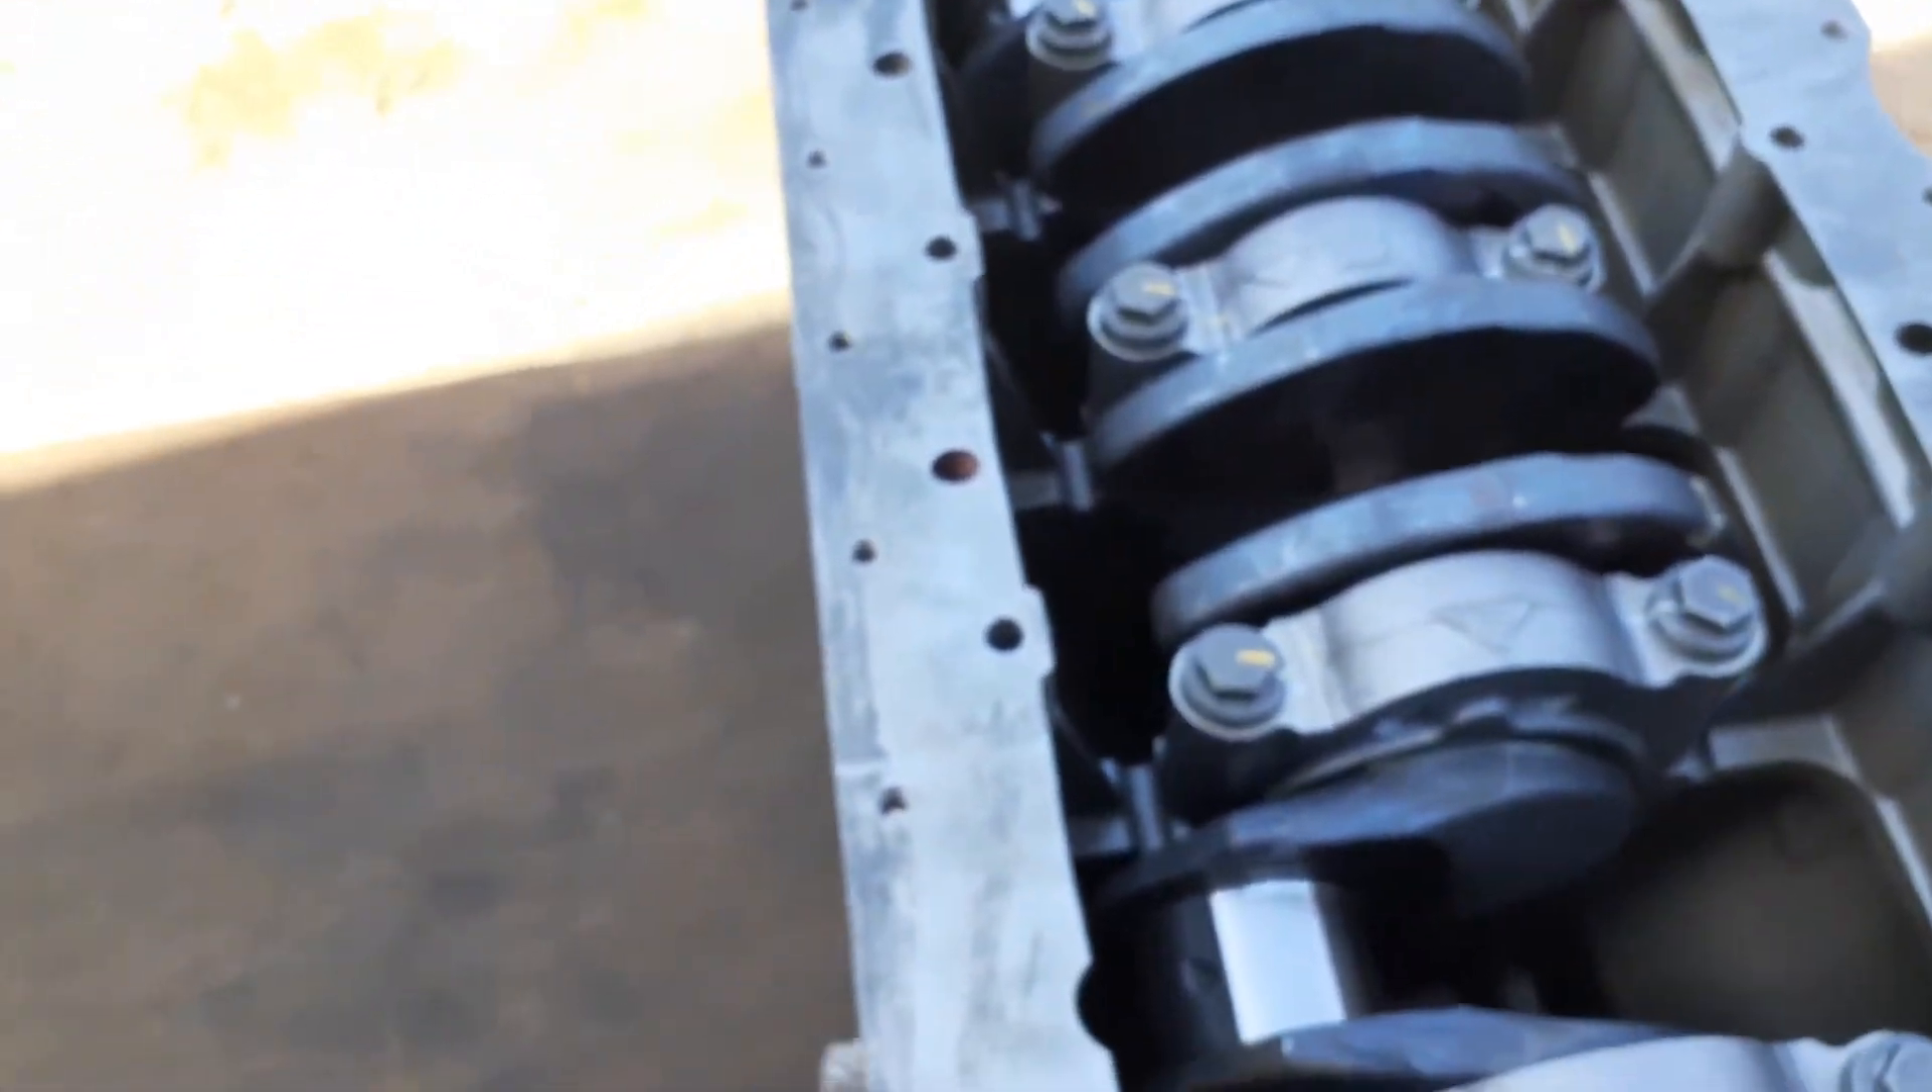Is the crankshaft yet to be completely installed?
No.